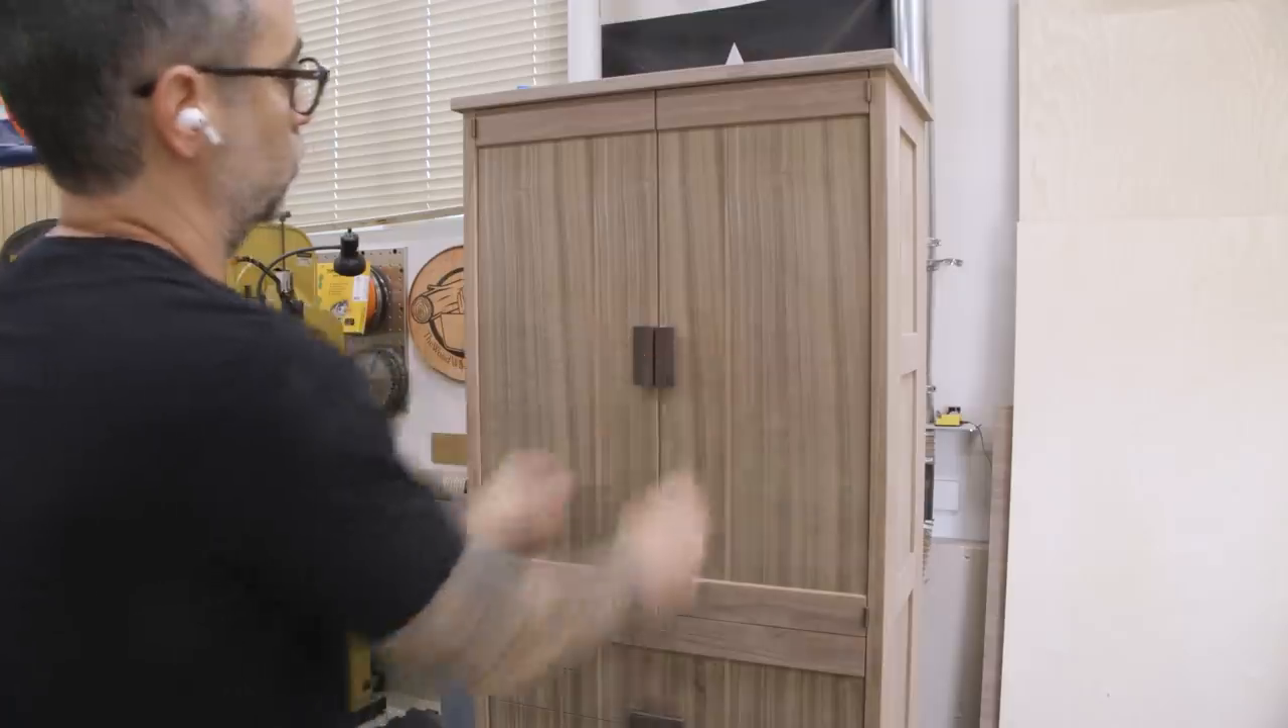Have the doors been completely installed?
Yes.